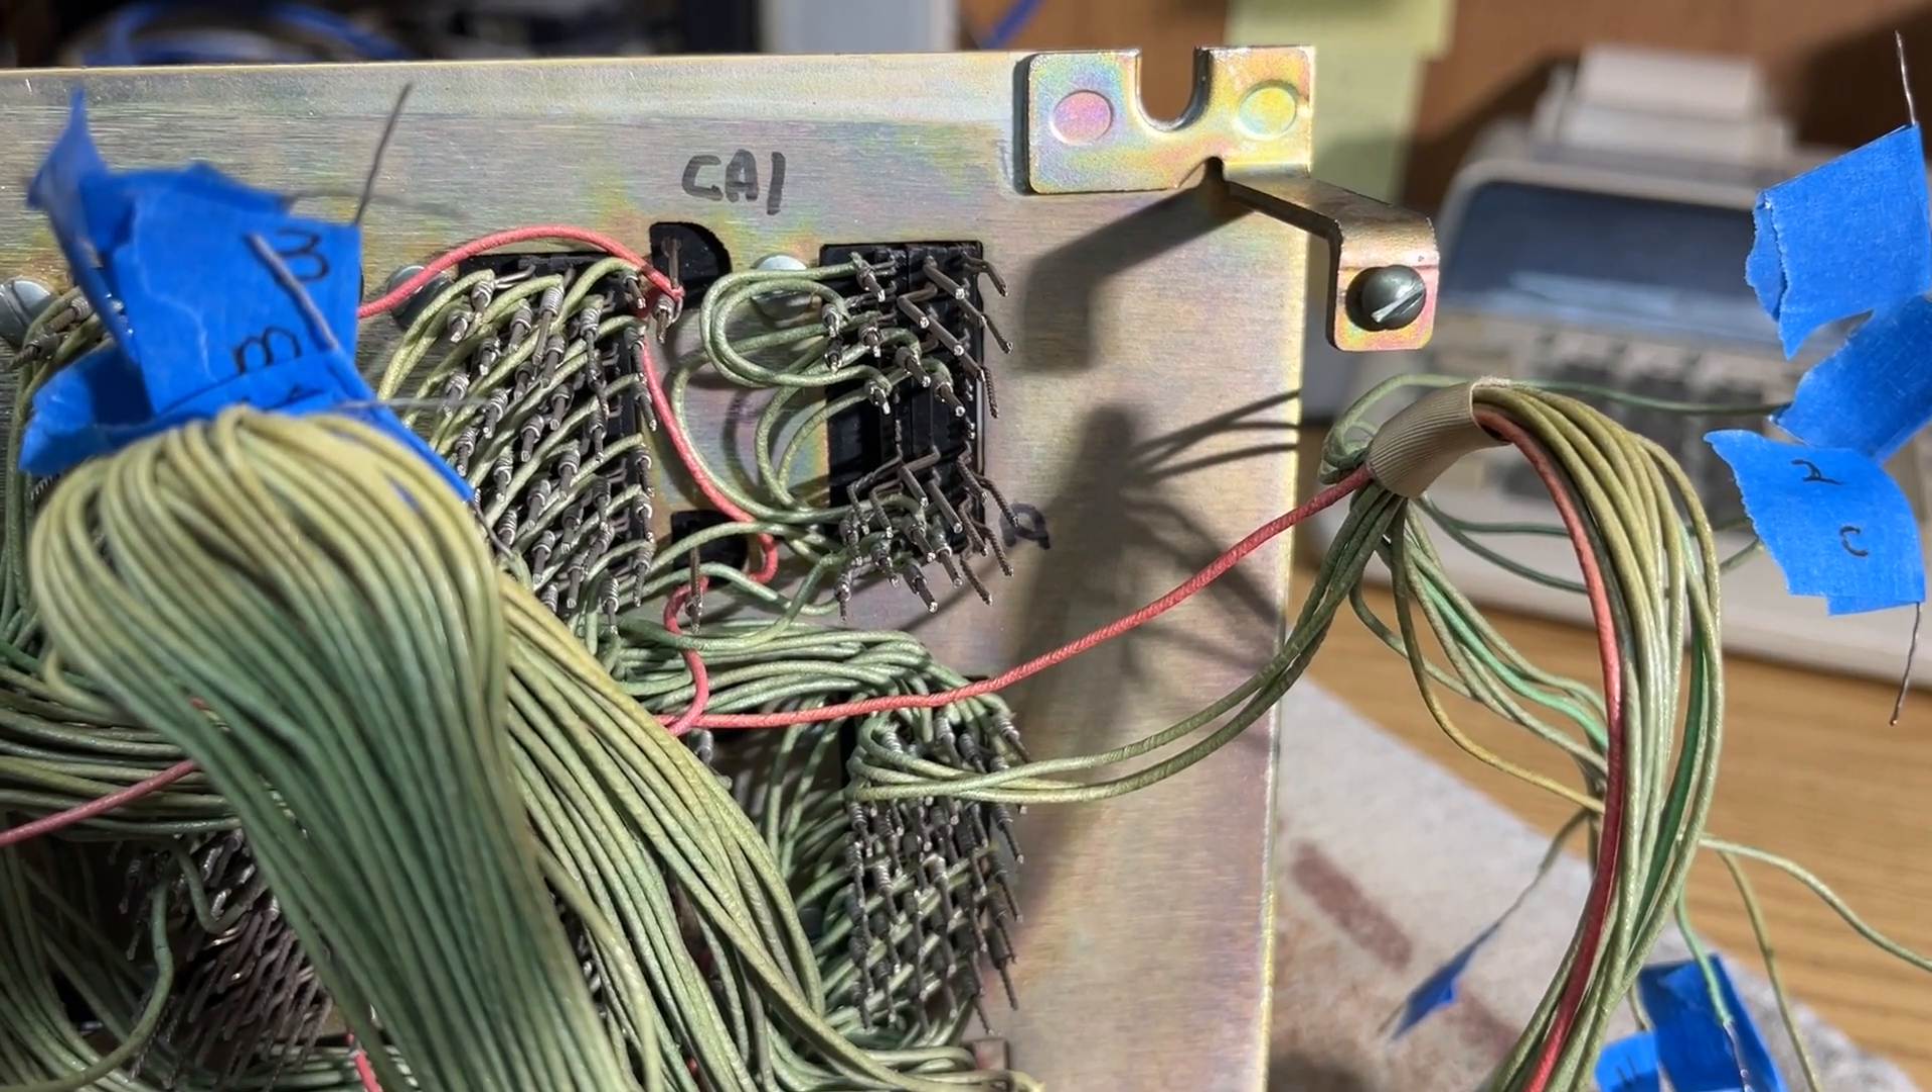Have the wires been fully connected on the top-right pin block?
No.